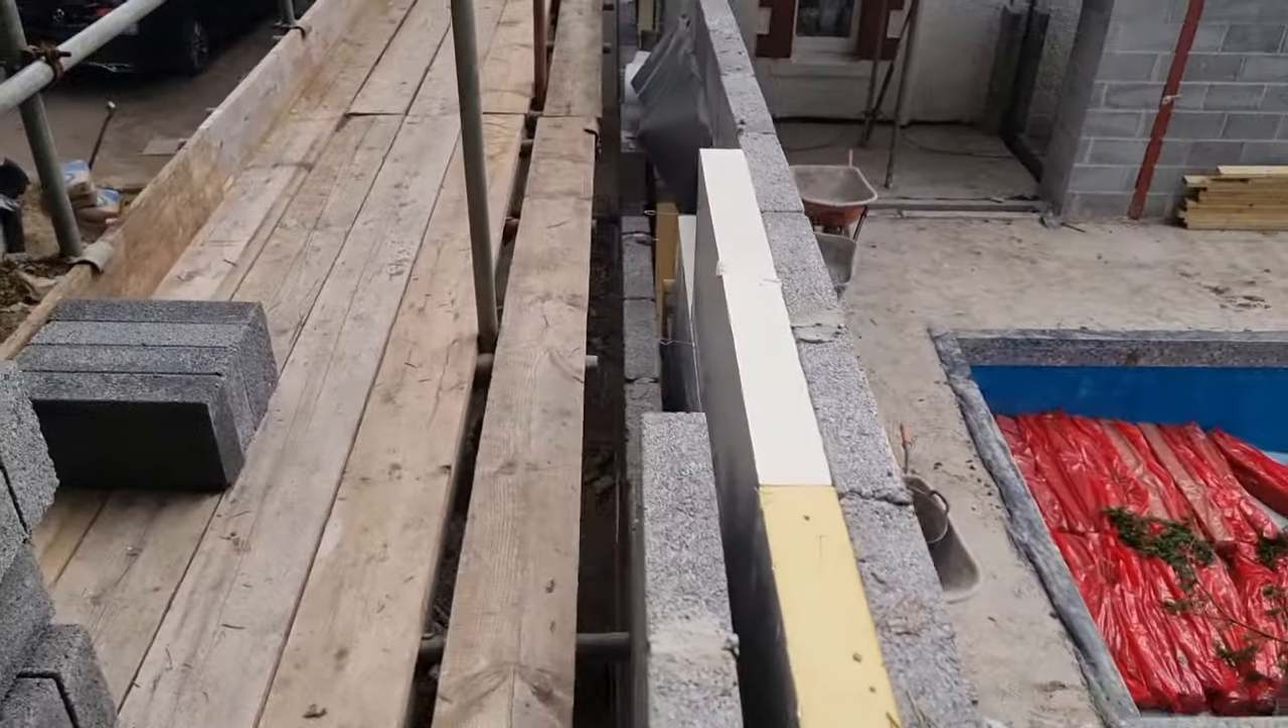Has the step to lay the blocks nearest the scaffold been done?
No.